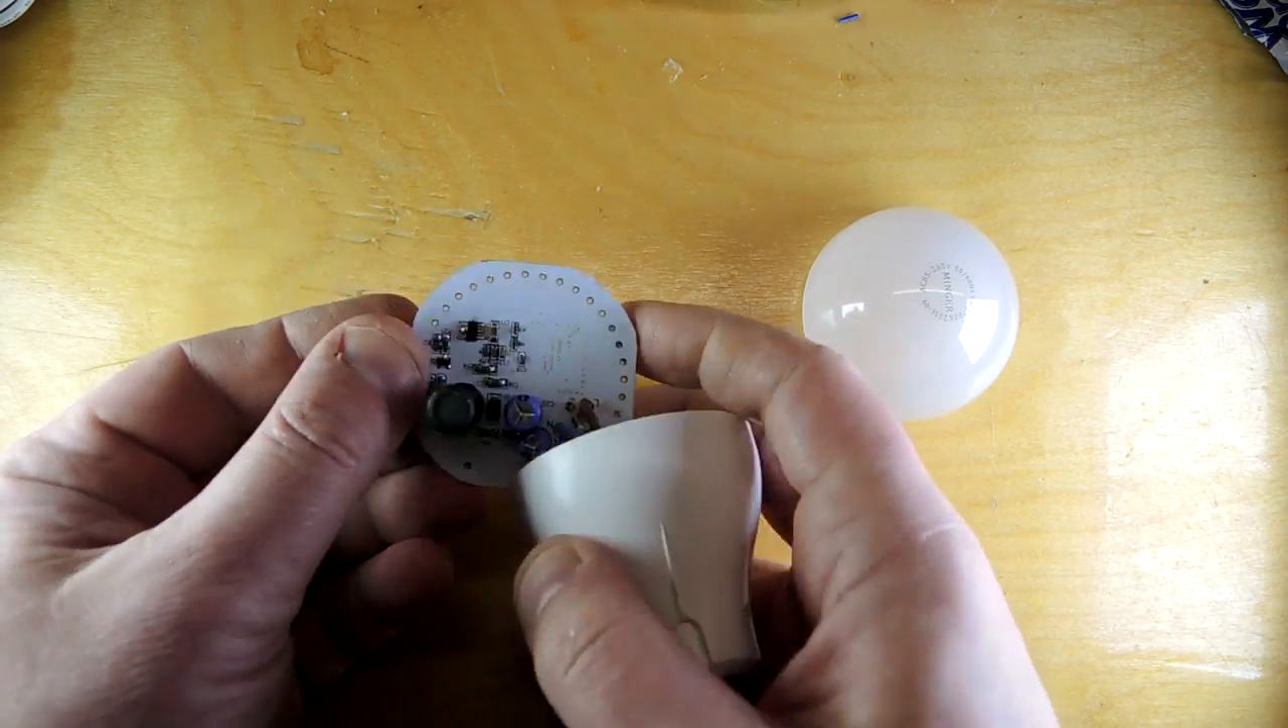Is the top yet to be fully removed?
No.